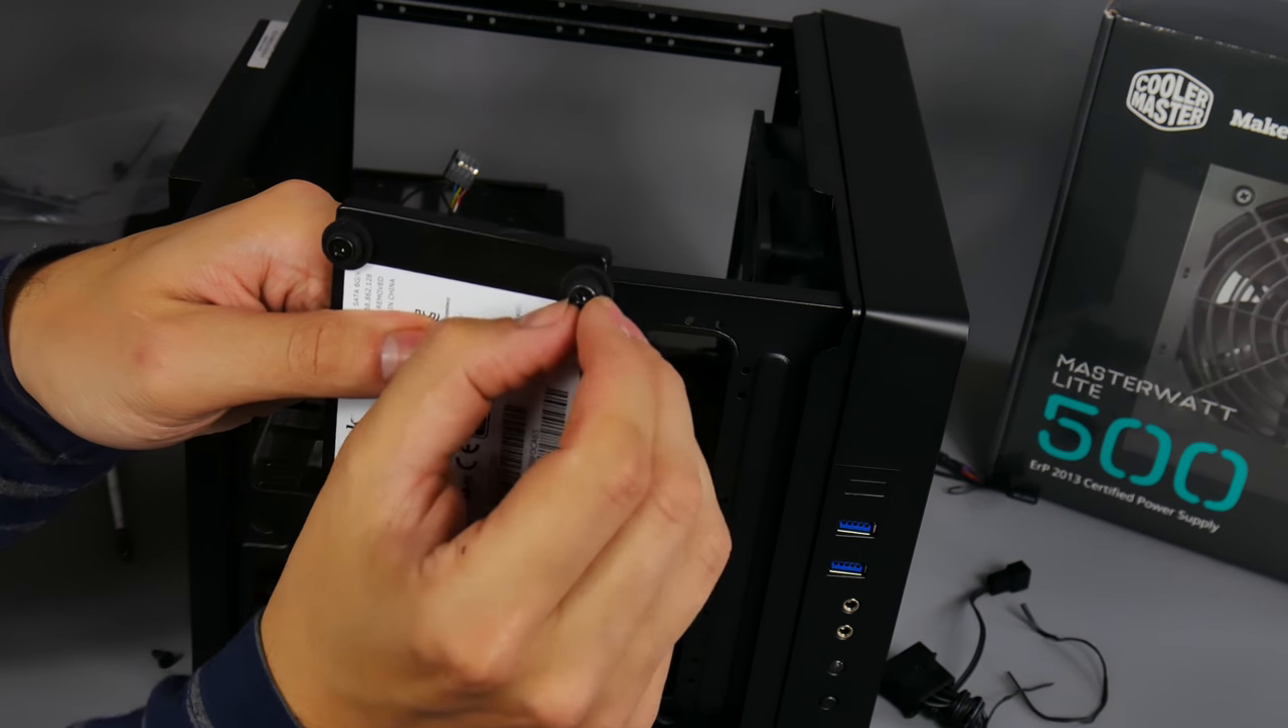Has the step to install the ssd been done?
No.